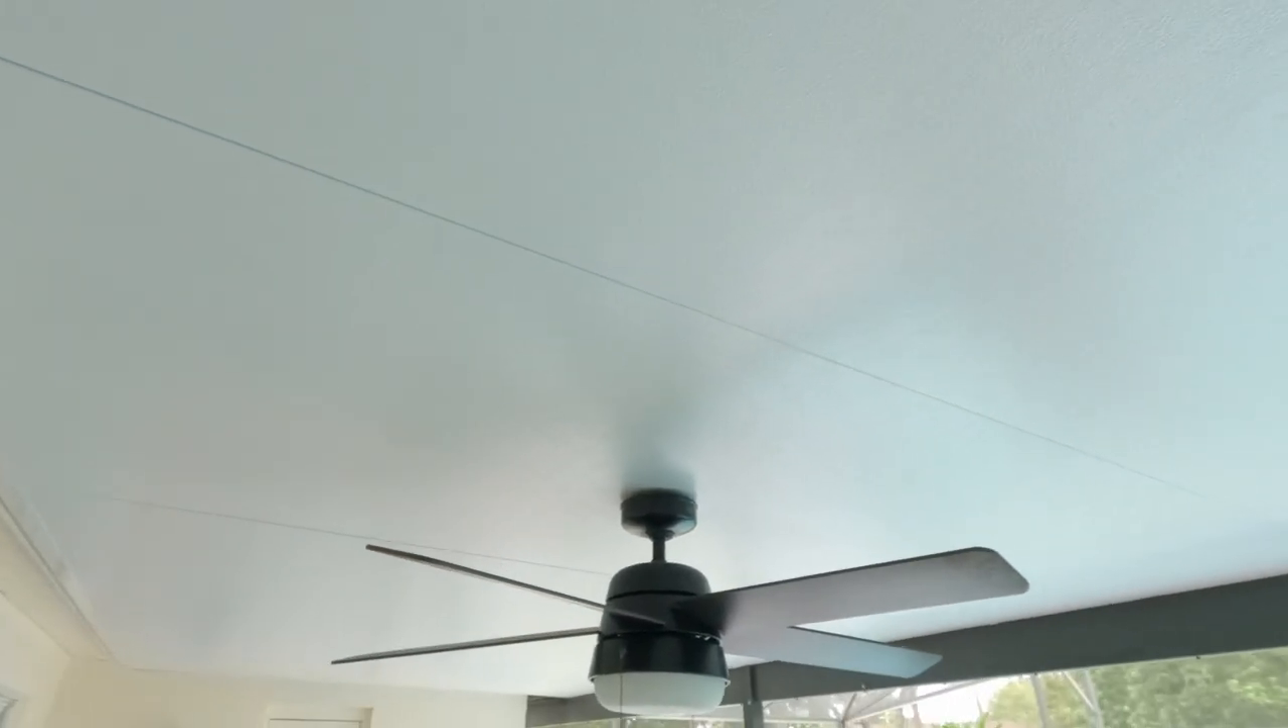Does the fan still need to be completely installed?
No.